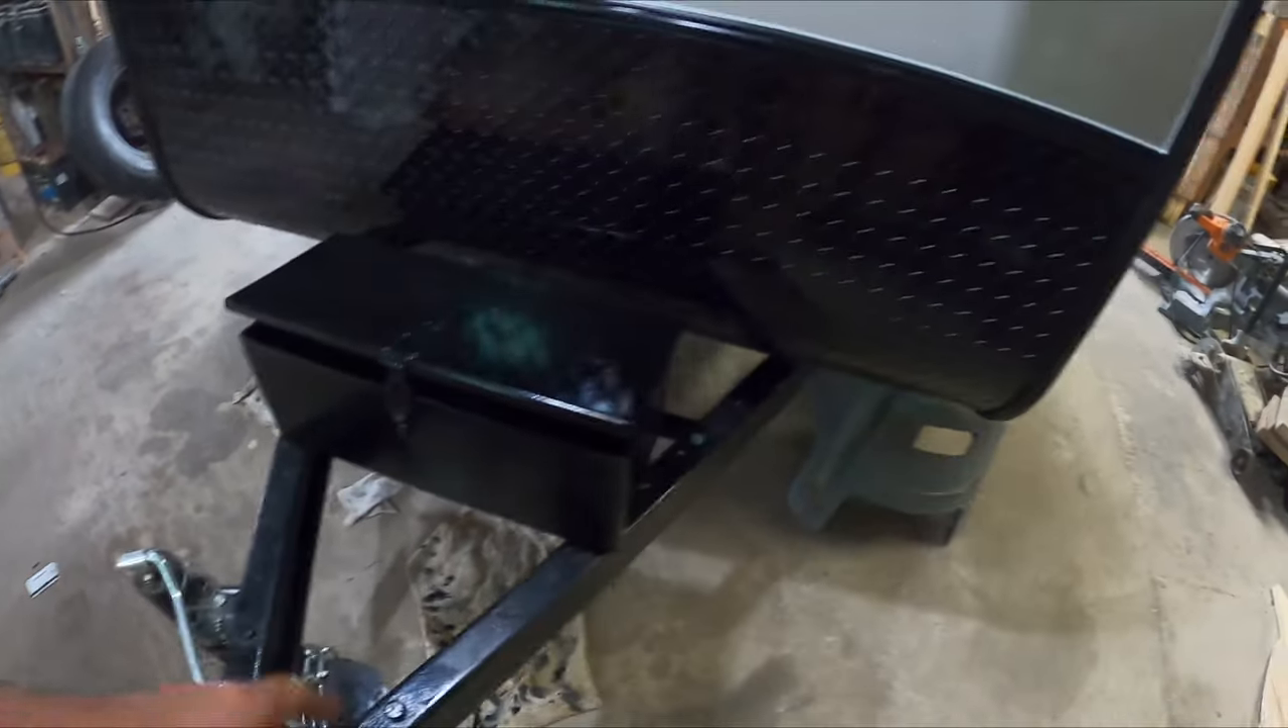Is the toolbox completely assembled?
Yes.